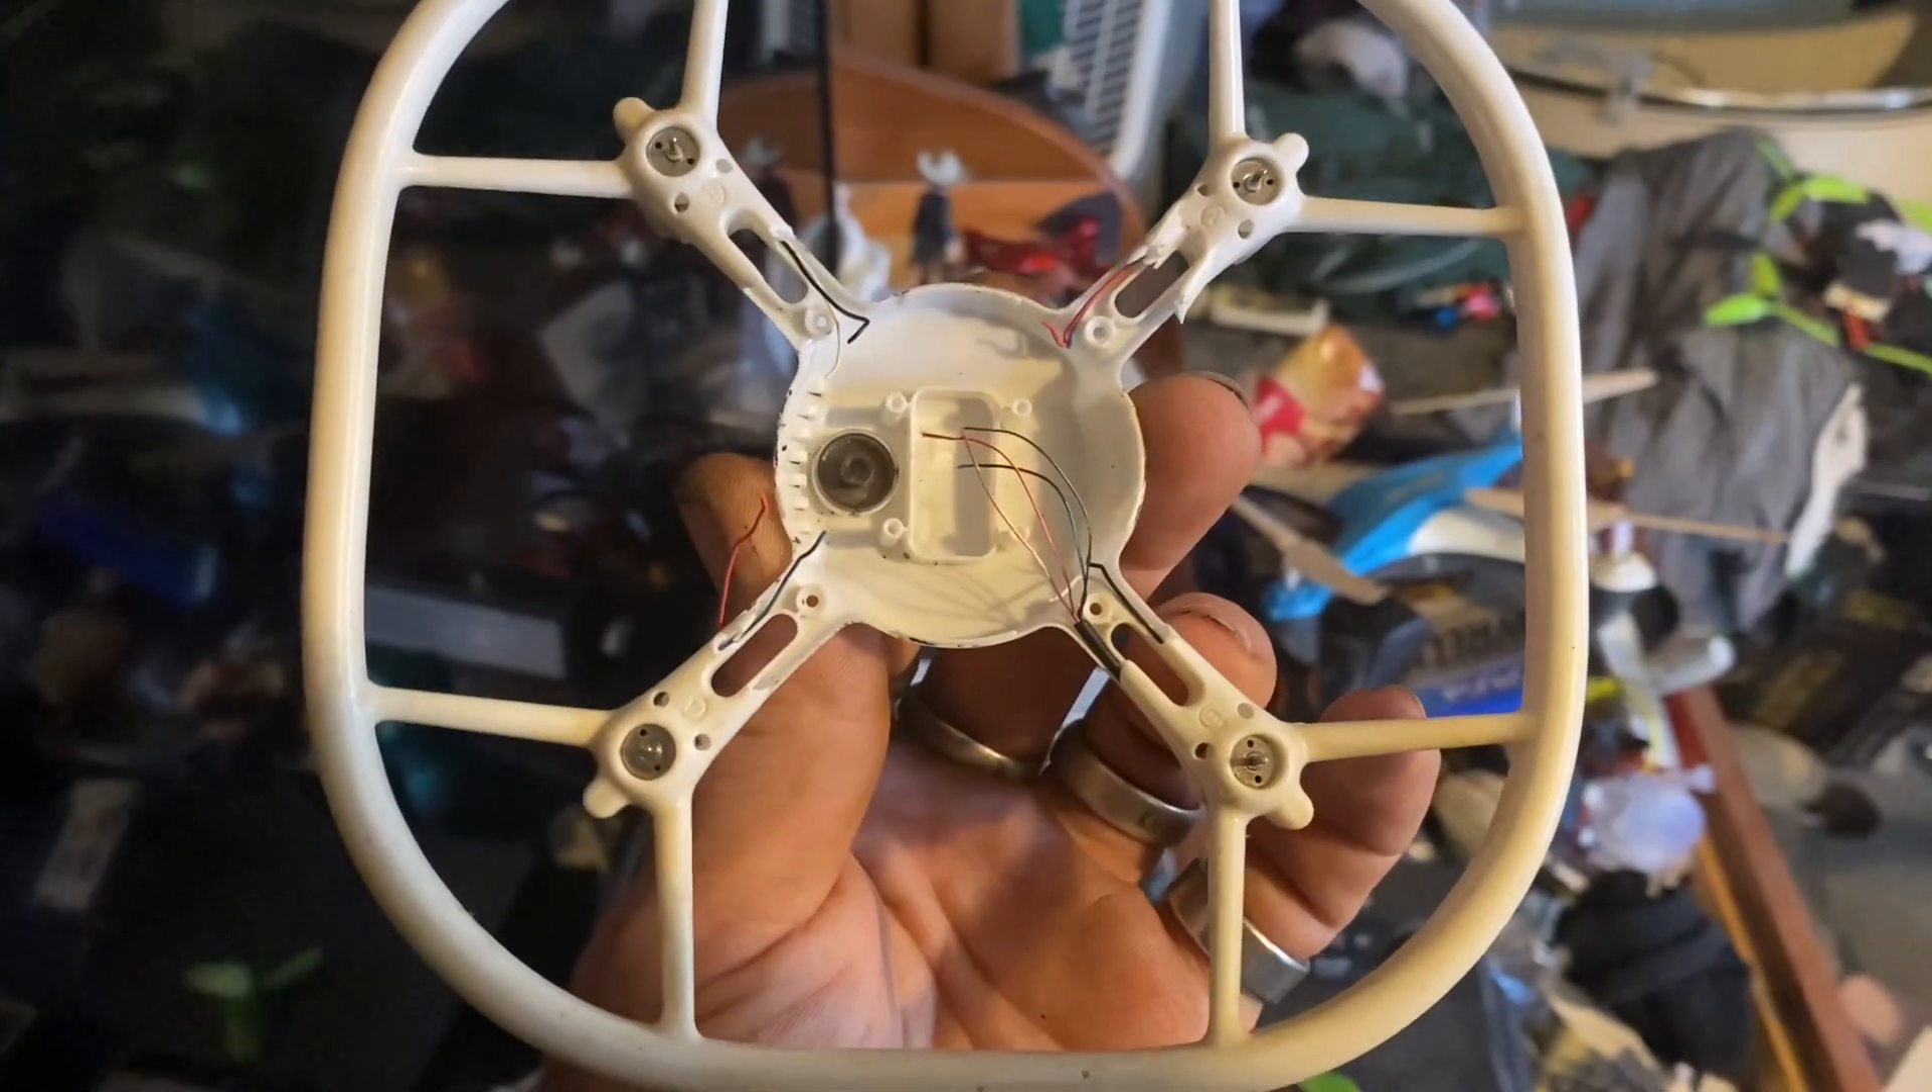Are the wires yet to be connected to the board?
Yes.